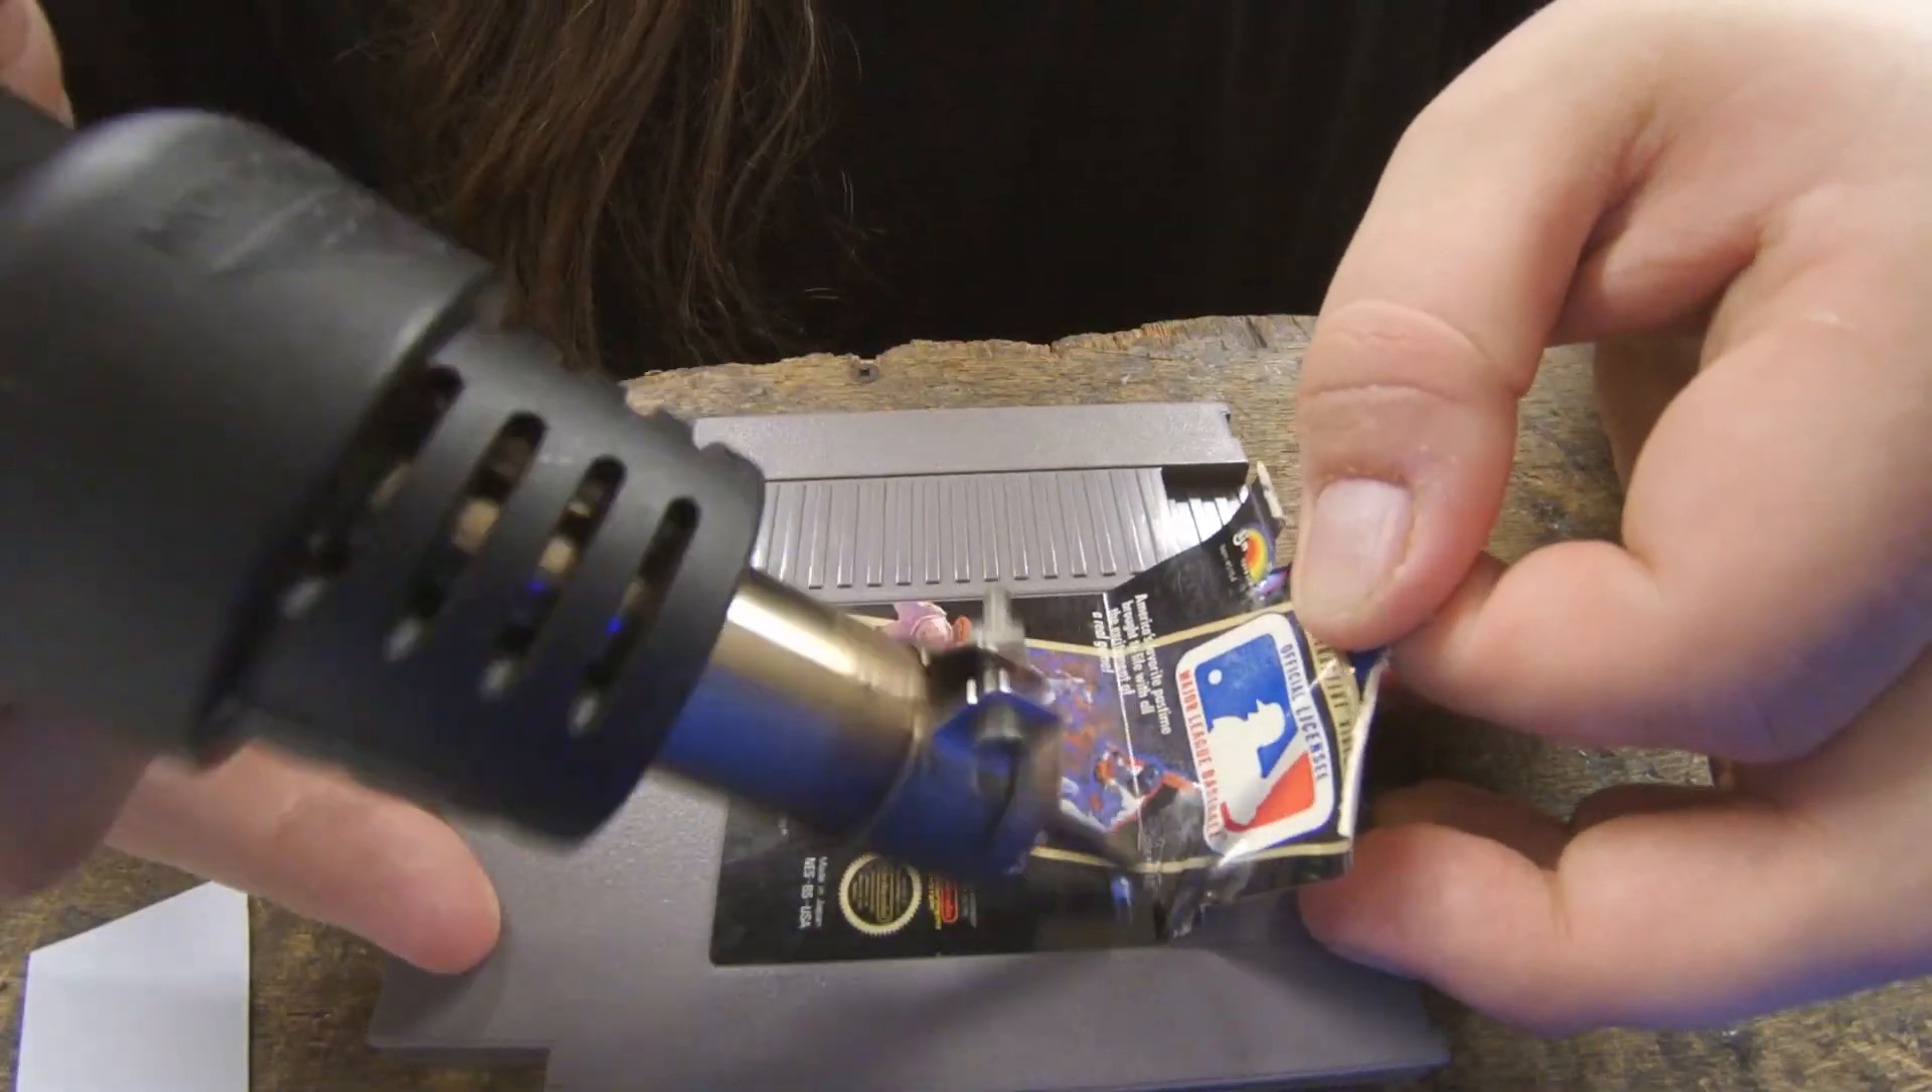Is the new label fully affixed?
No.